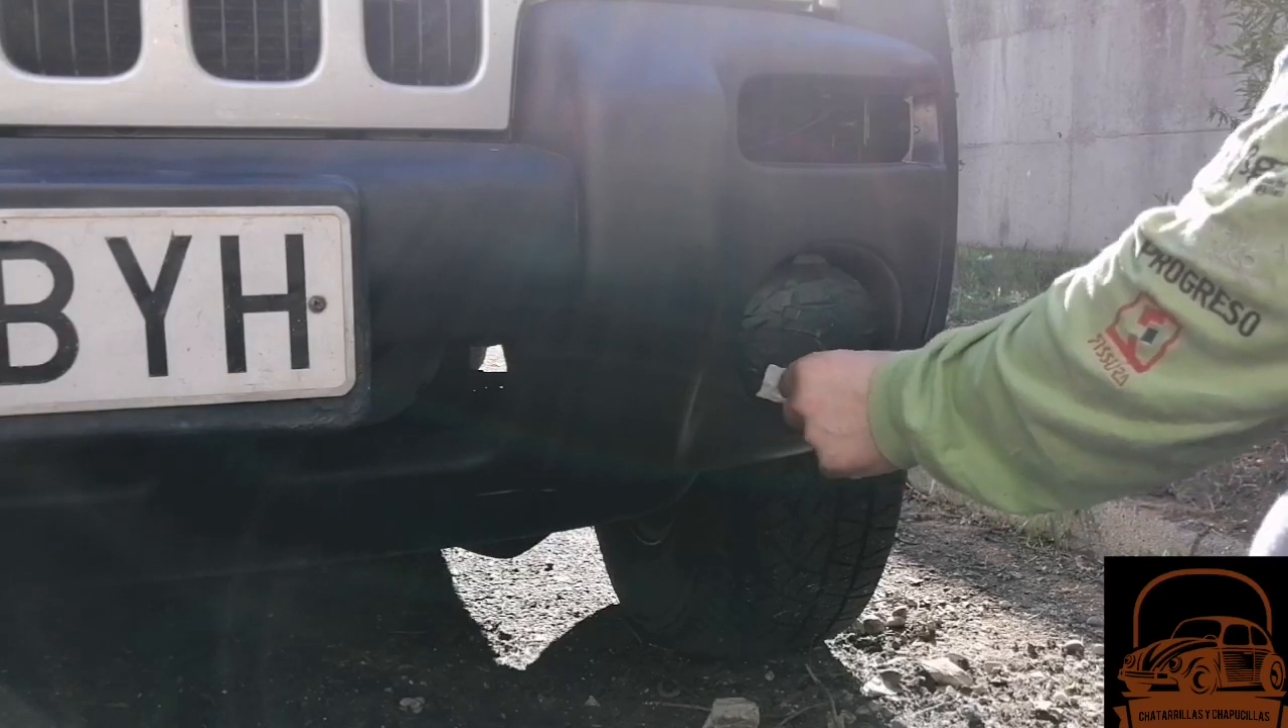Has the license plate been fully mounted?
Yes.